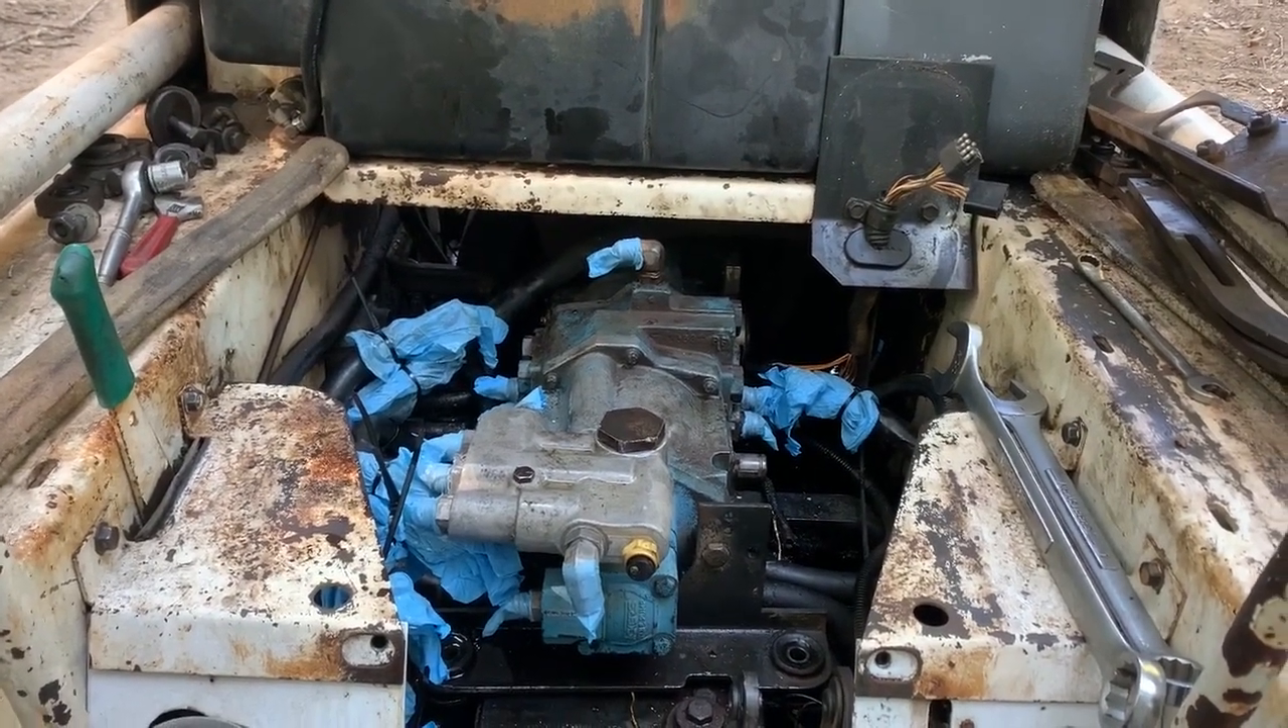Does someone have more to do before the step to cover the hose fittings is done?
No.